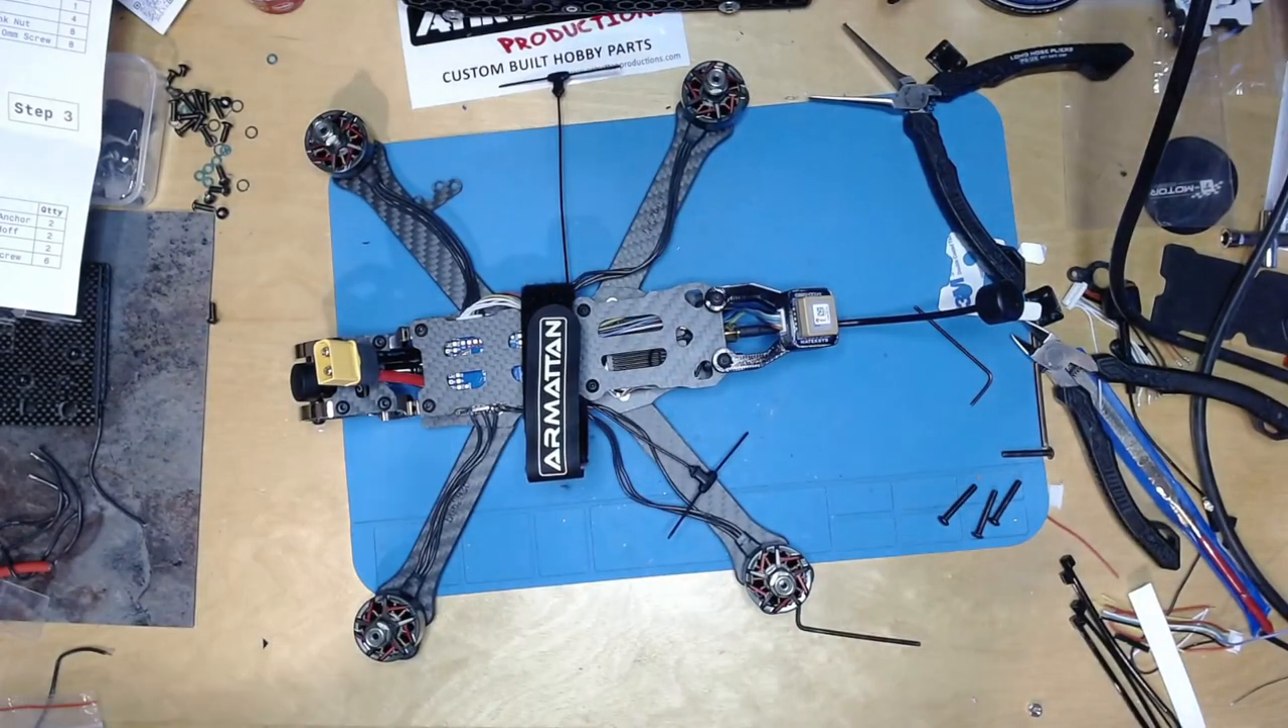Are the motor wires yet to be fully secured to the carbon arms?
Yes.